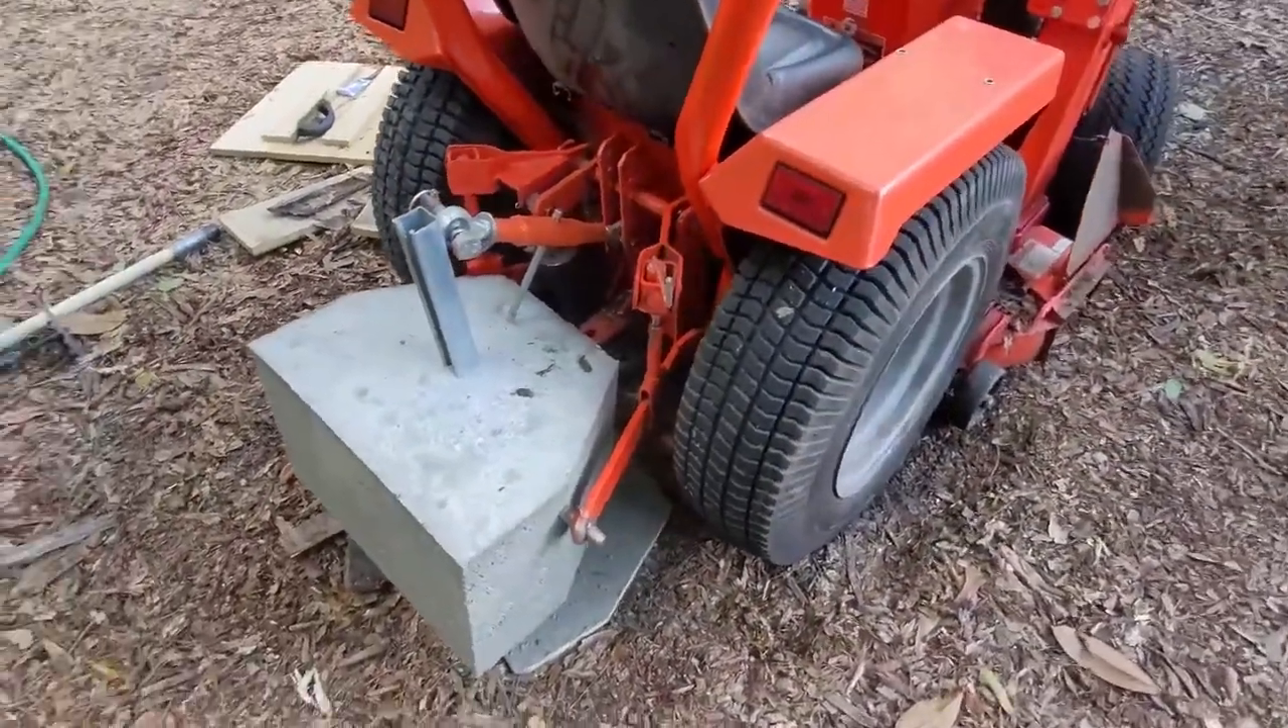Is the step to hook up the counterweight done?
Yes.